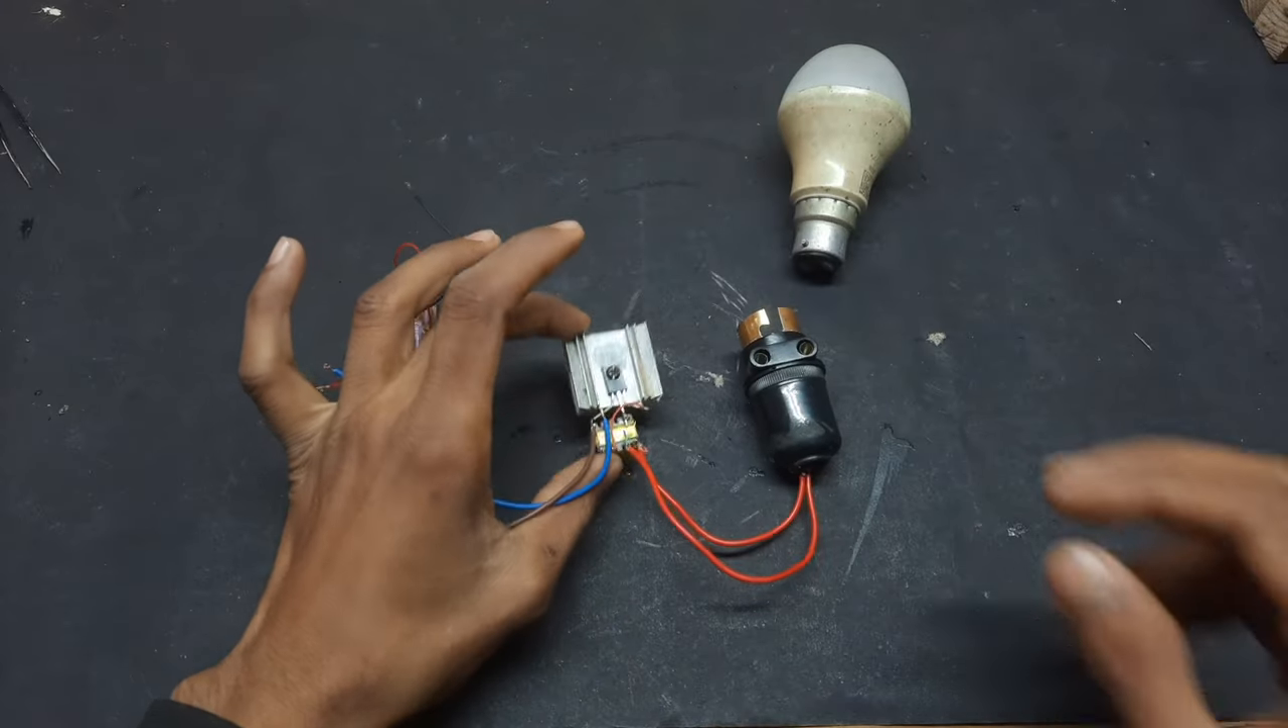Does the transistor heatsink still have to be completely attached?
No.